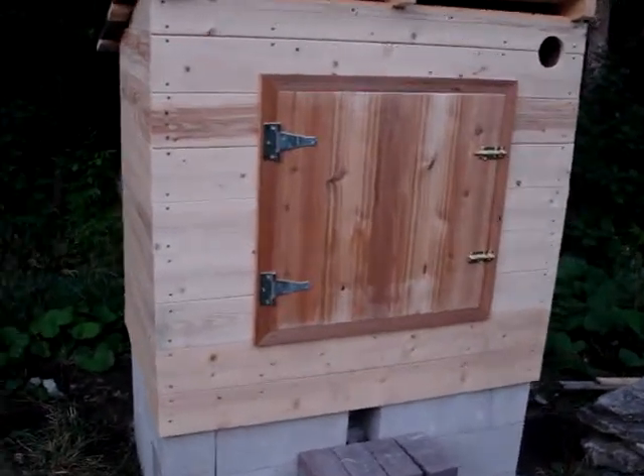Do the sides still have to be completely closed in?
No.